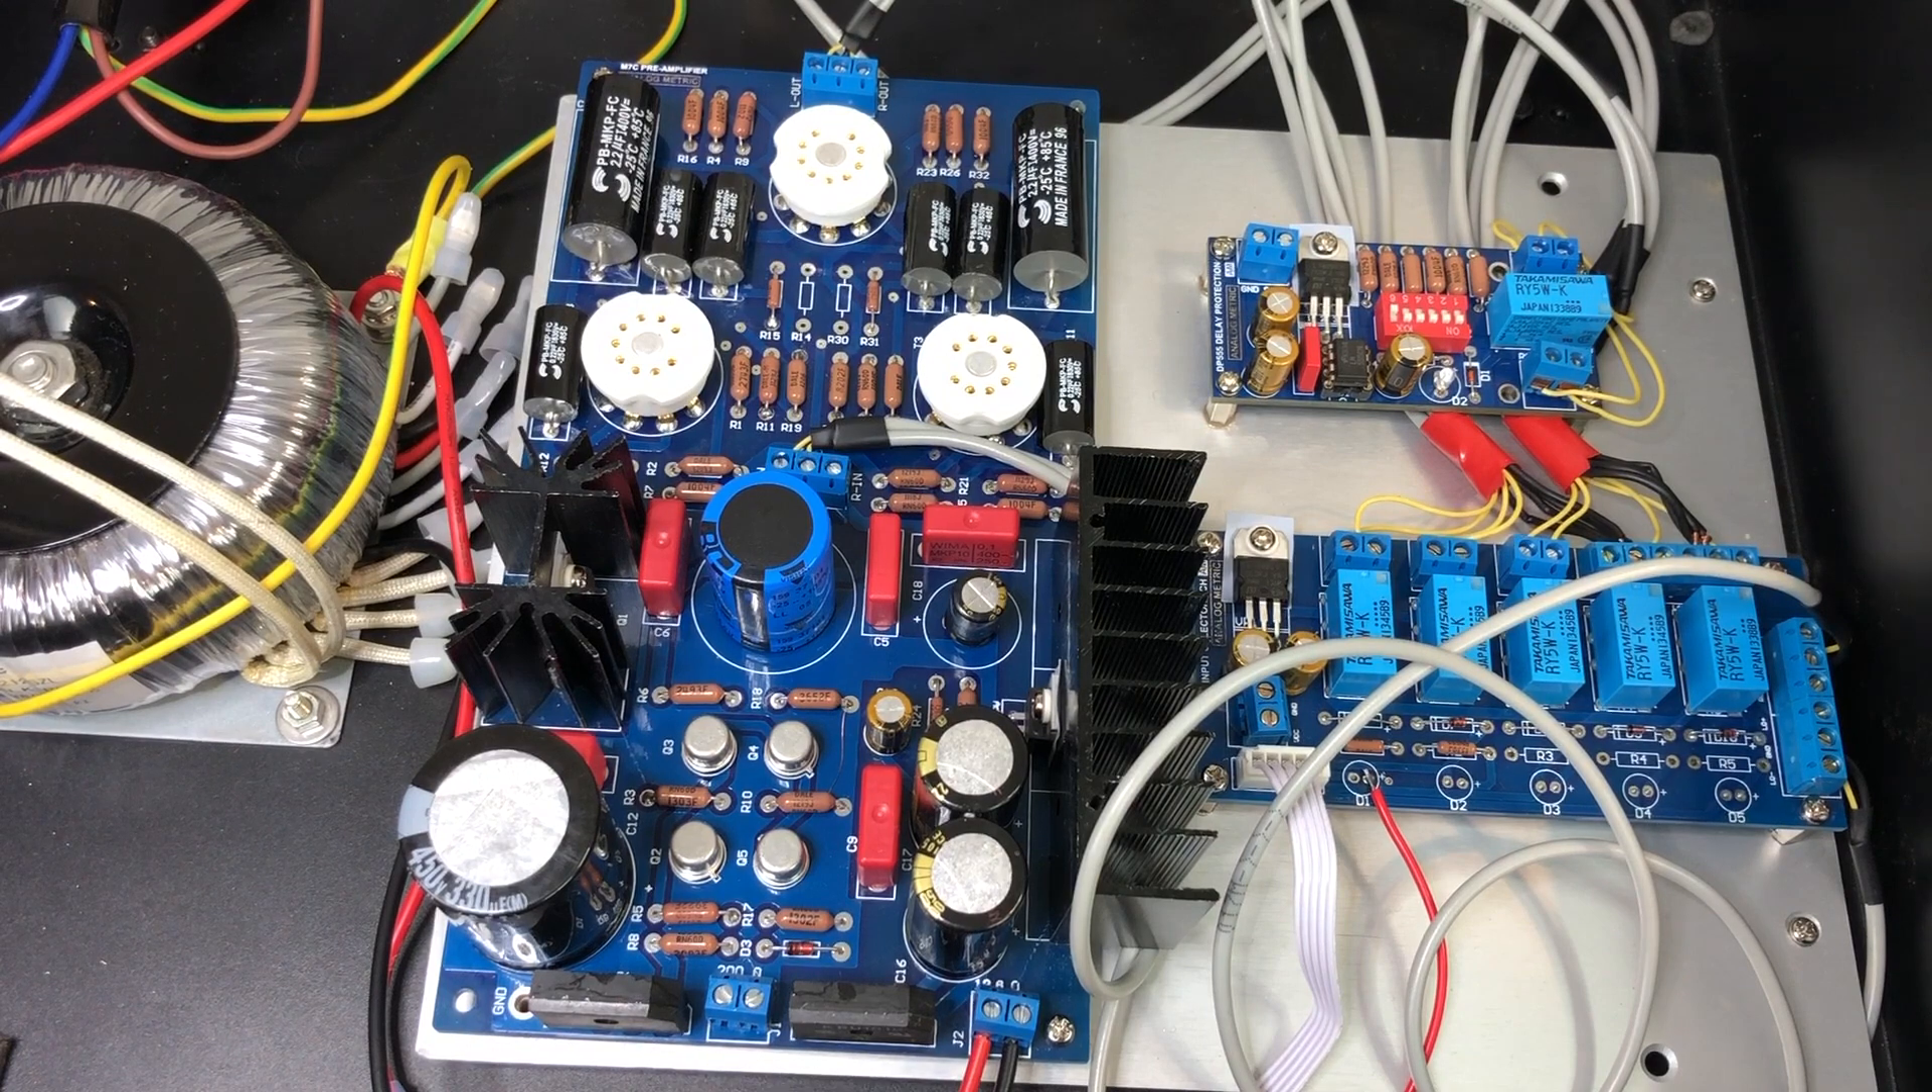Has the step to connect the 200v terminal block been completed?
No.